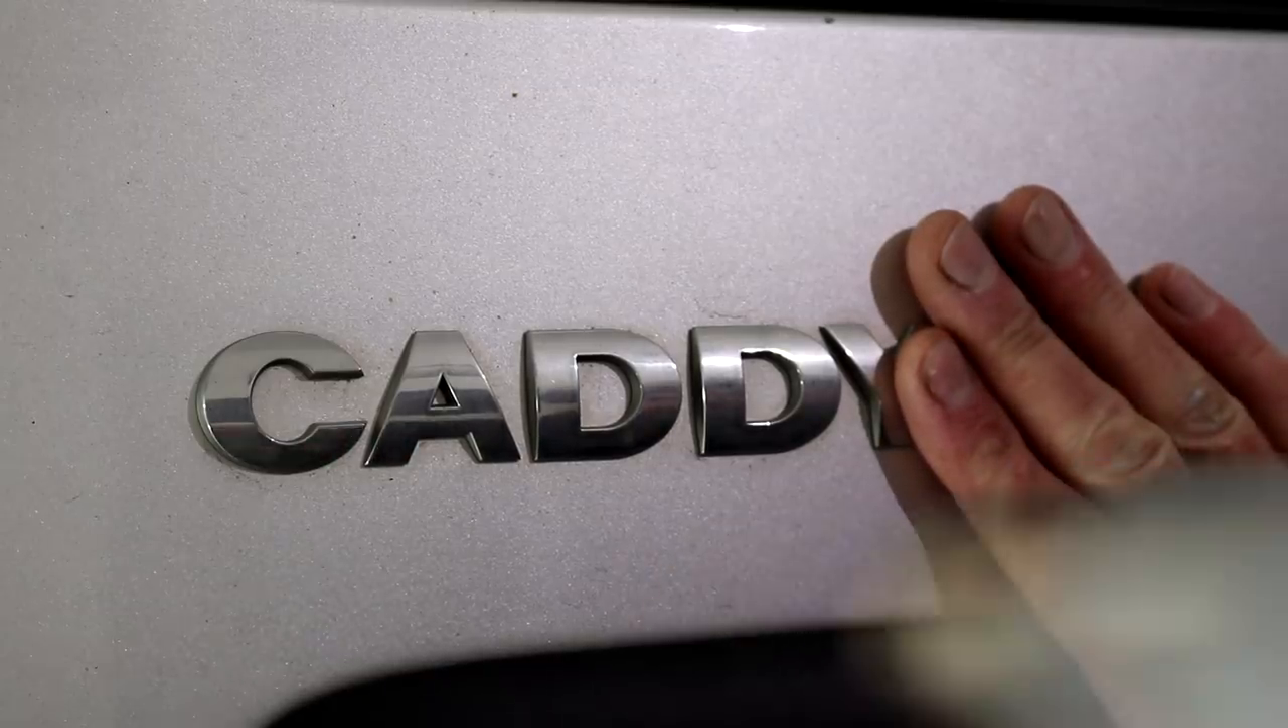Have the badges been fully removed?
No.